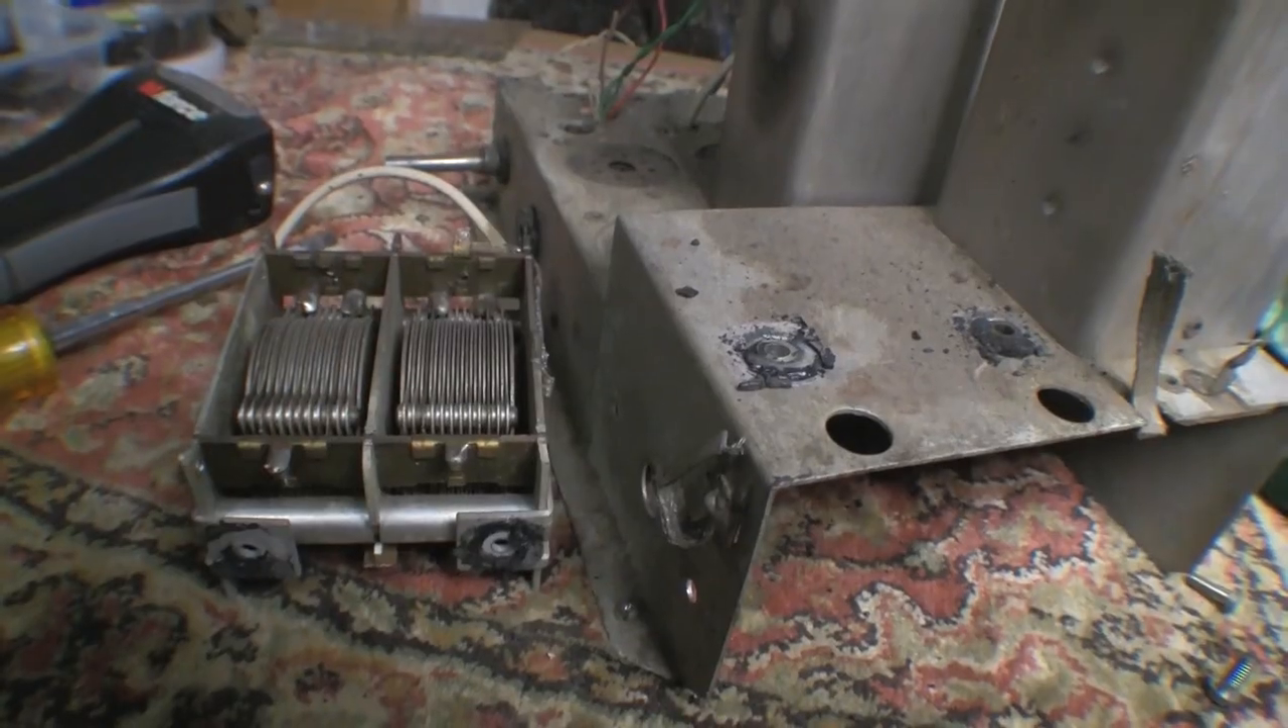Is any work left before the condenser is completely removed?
No.